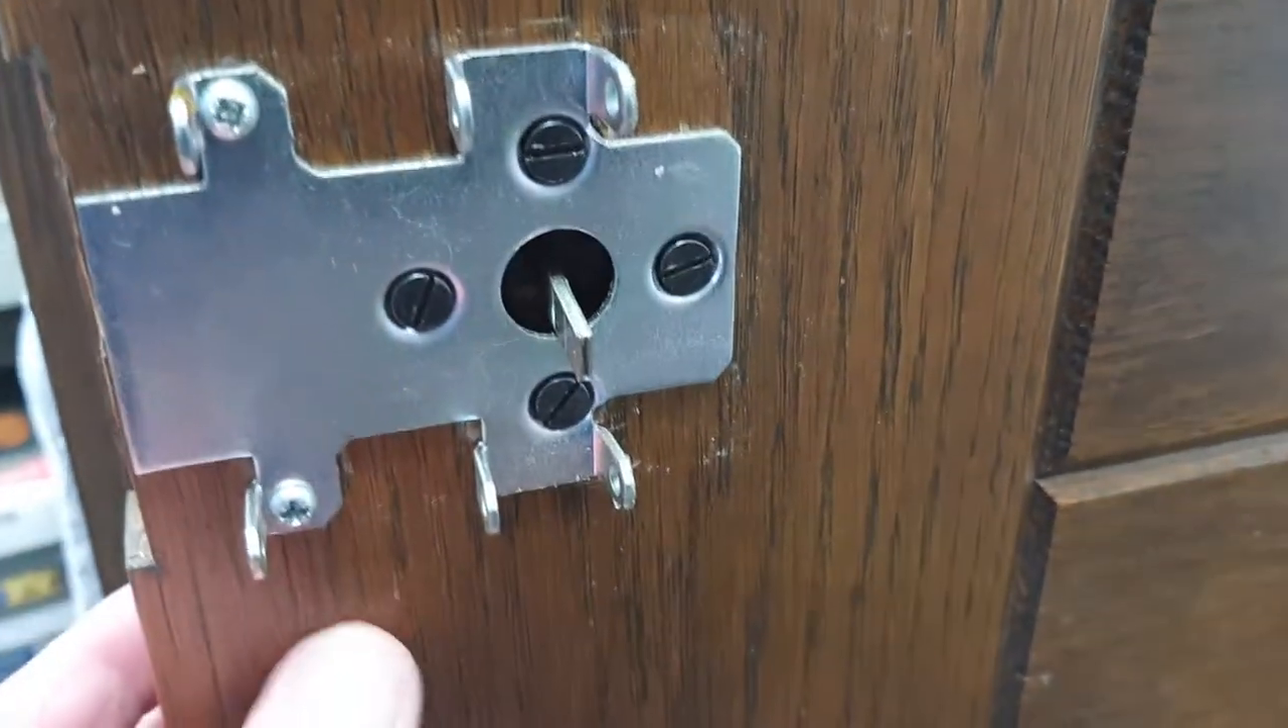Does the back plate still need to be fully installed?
No.